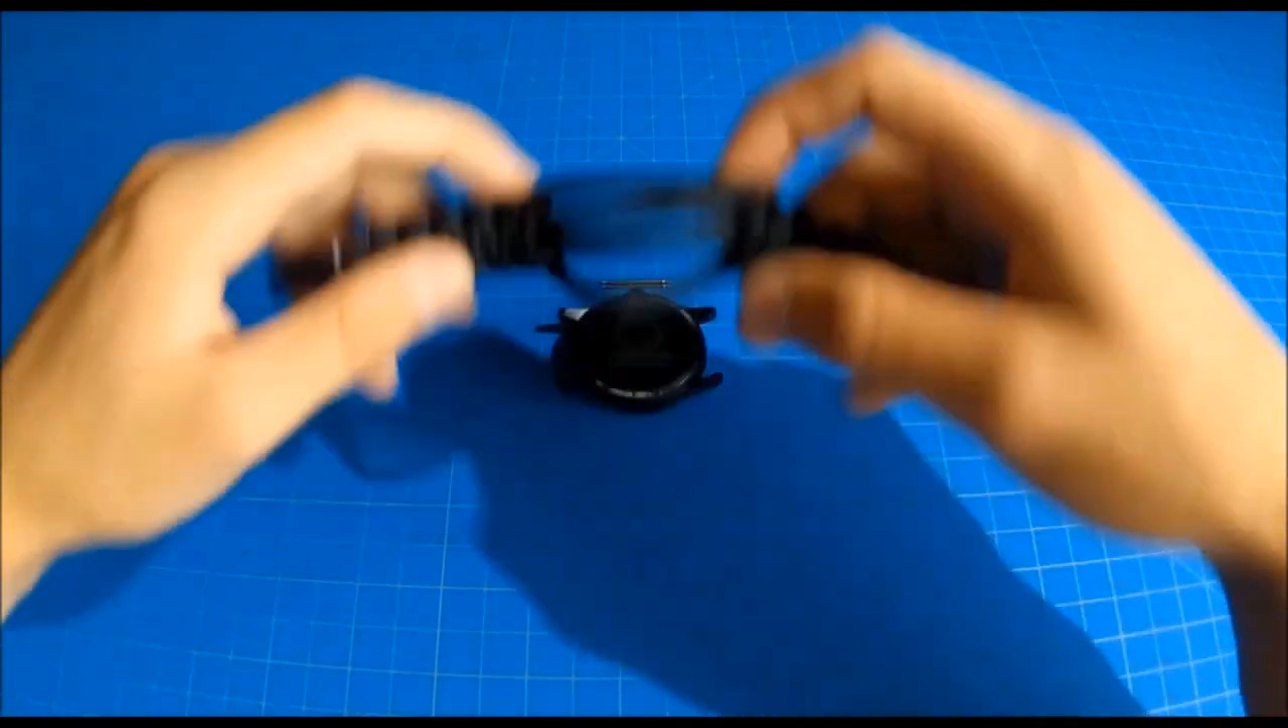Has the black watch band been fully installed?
No.